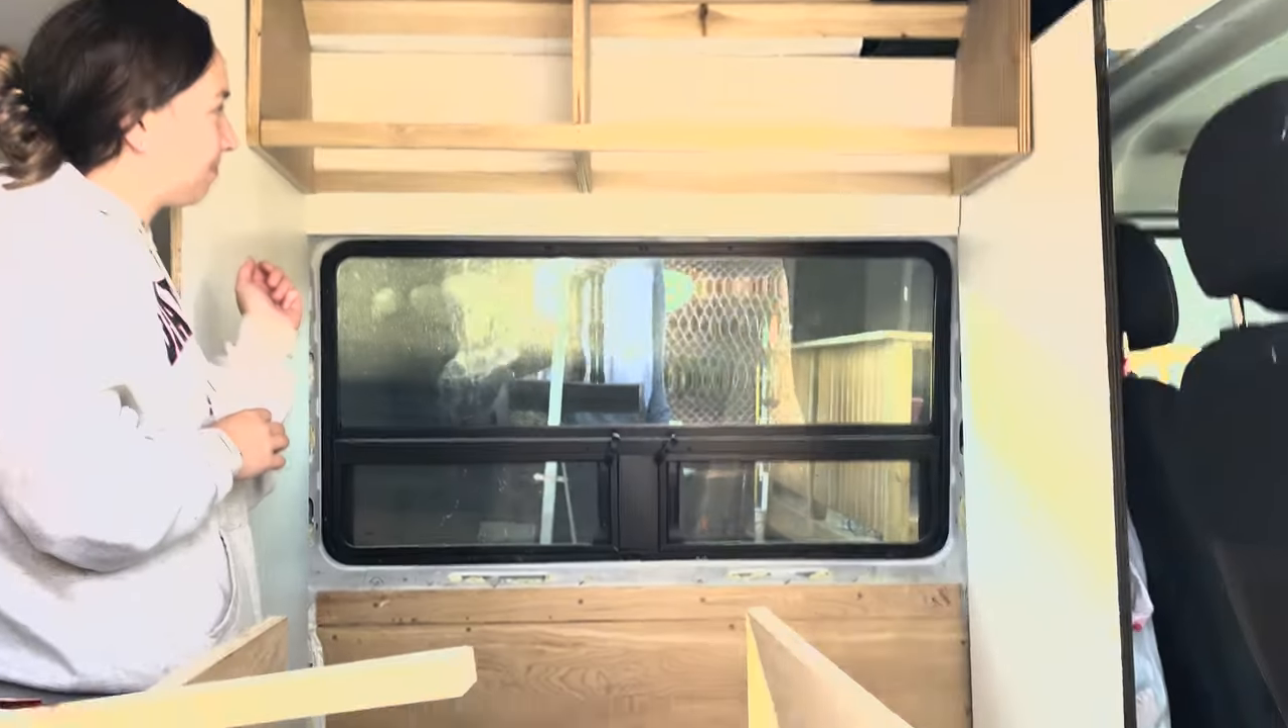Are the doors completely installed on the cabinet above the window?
No.